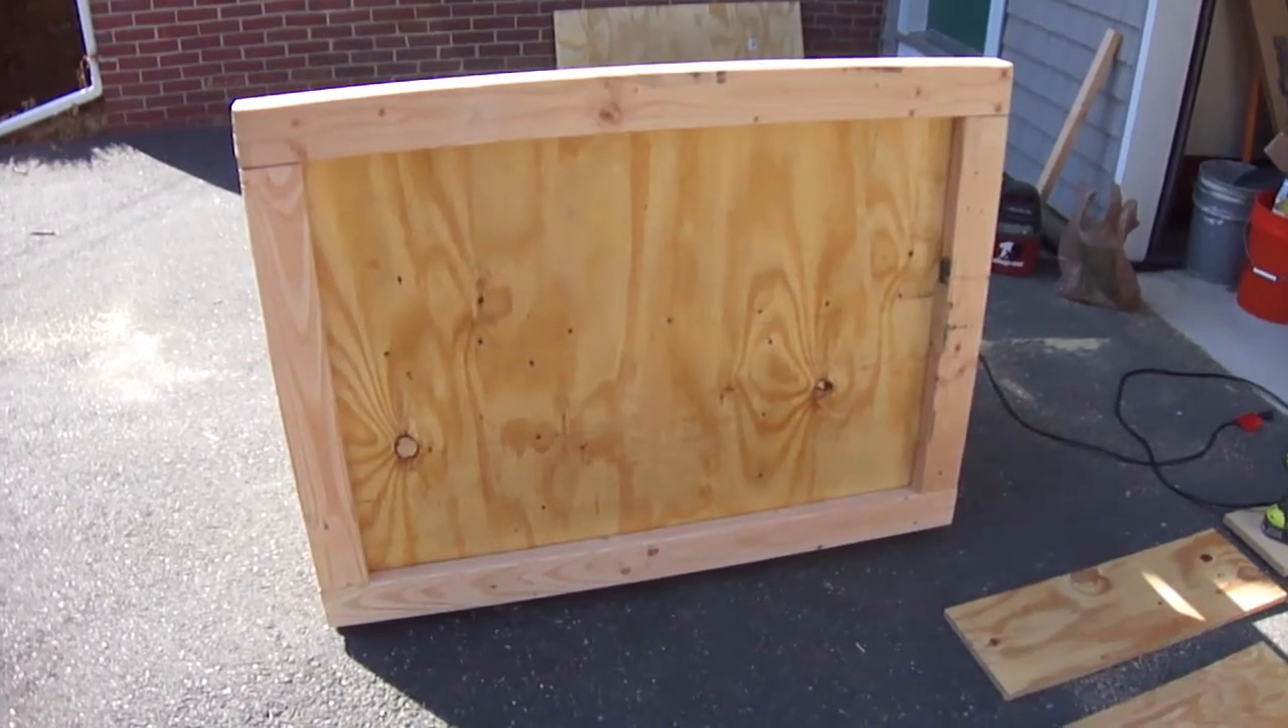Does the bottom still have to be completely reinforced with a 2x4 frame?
No.